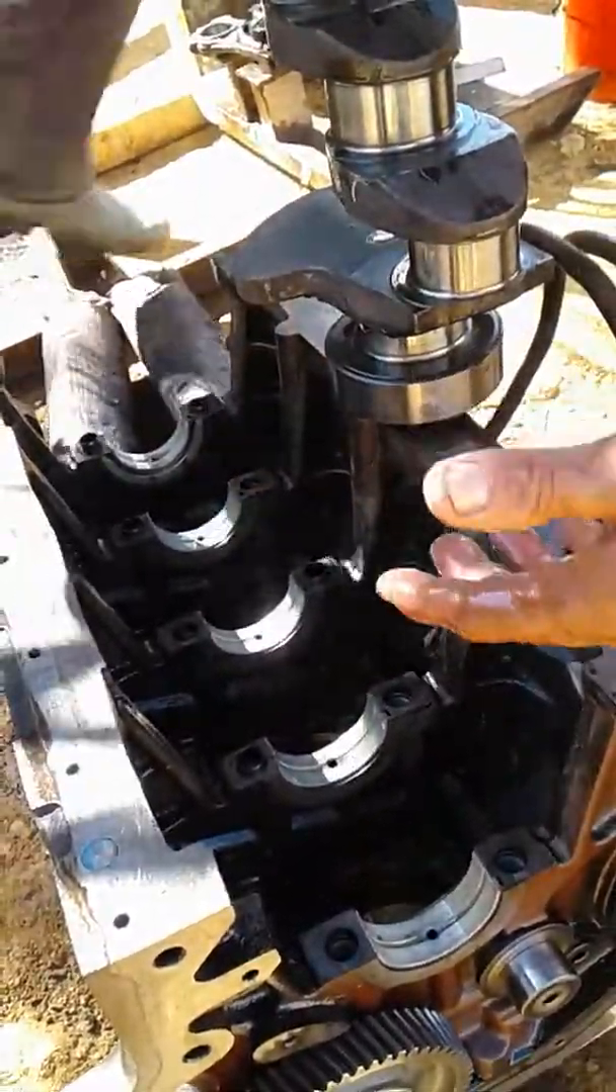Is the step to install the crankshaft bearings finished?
Yes.